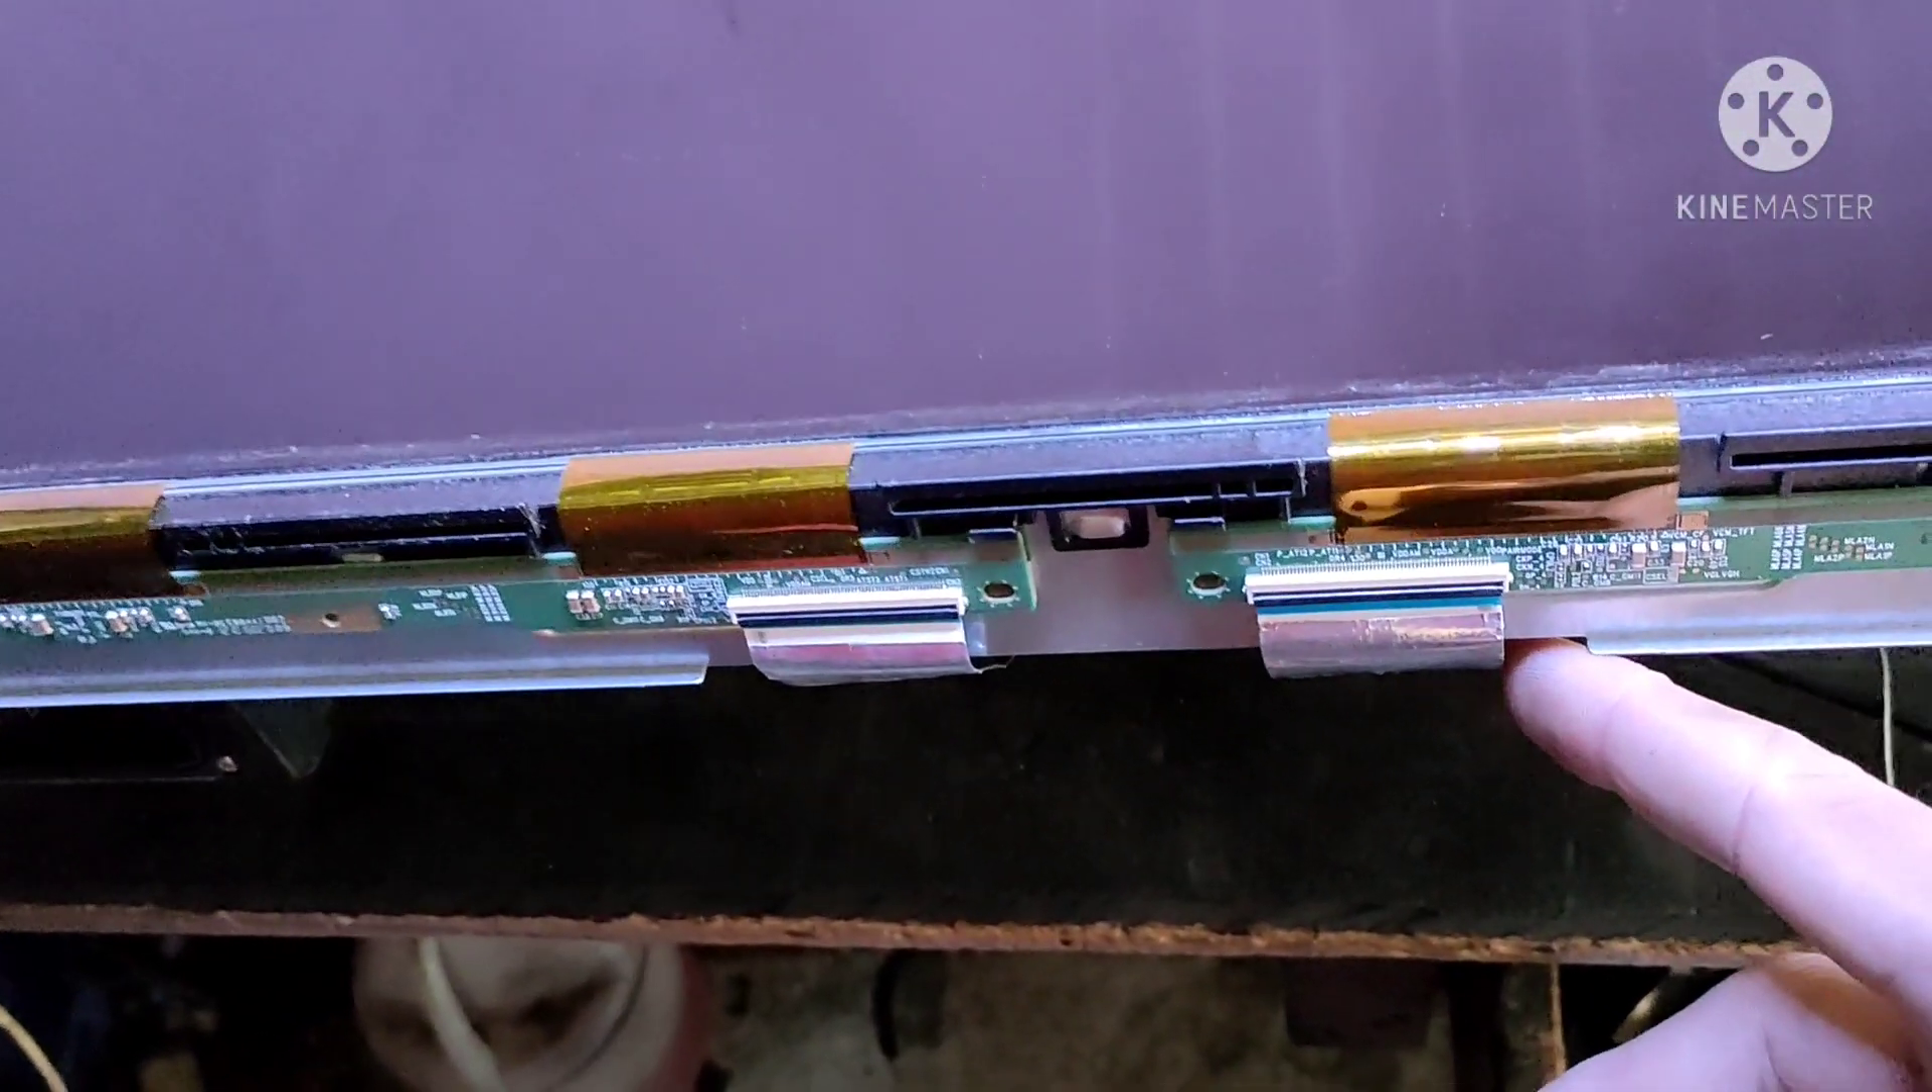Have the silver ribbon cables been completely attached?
Yes.